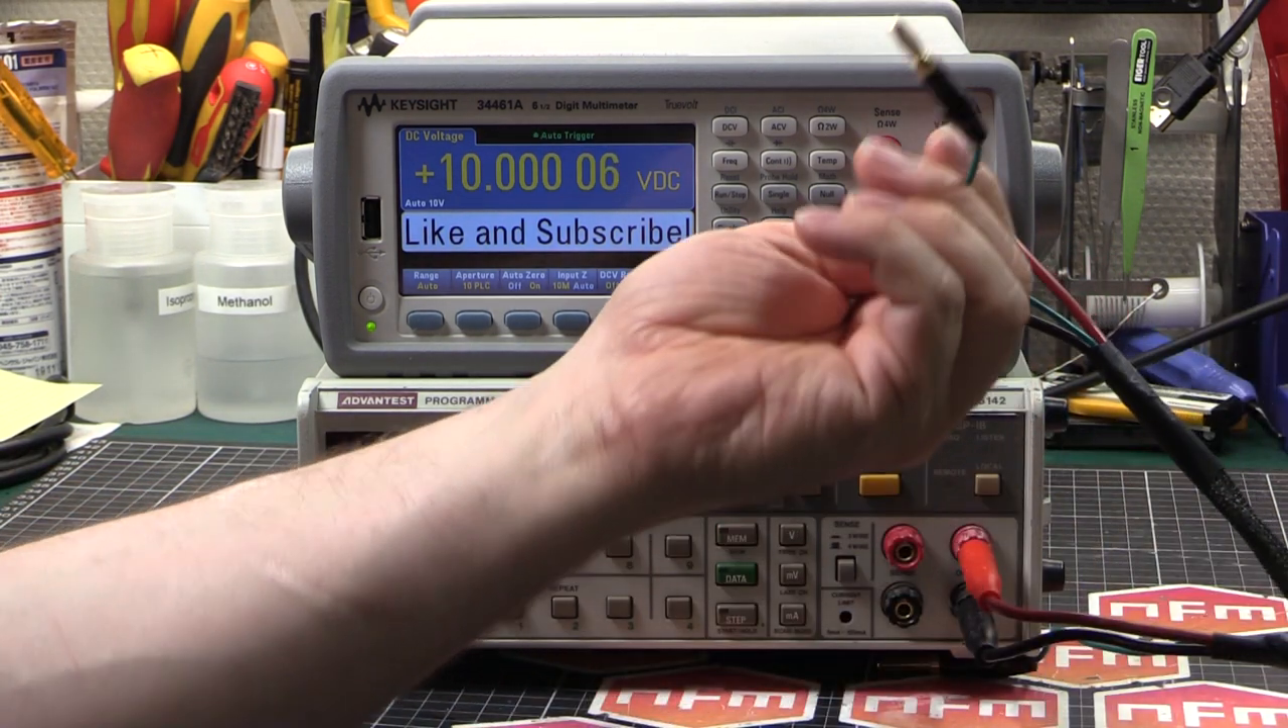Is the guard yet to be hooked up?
Yes.